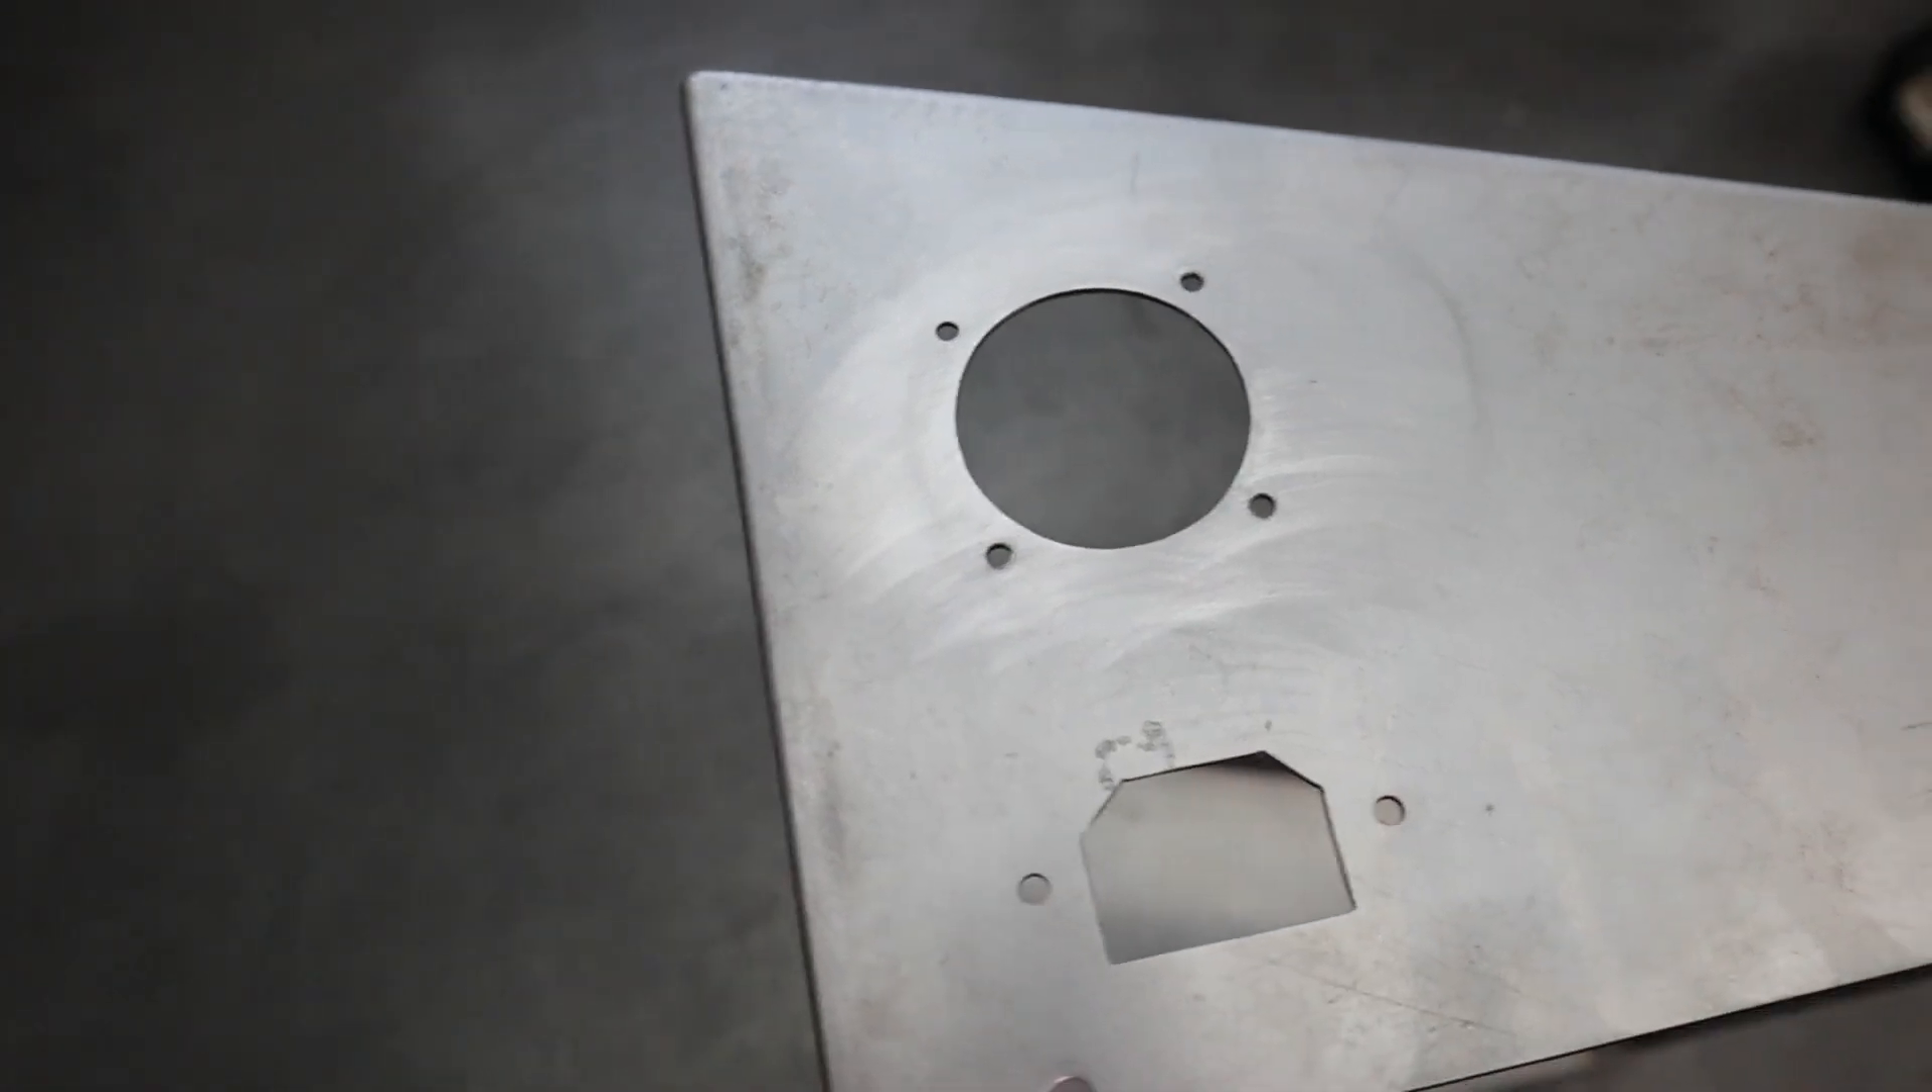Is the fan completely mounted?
No.